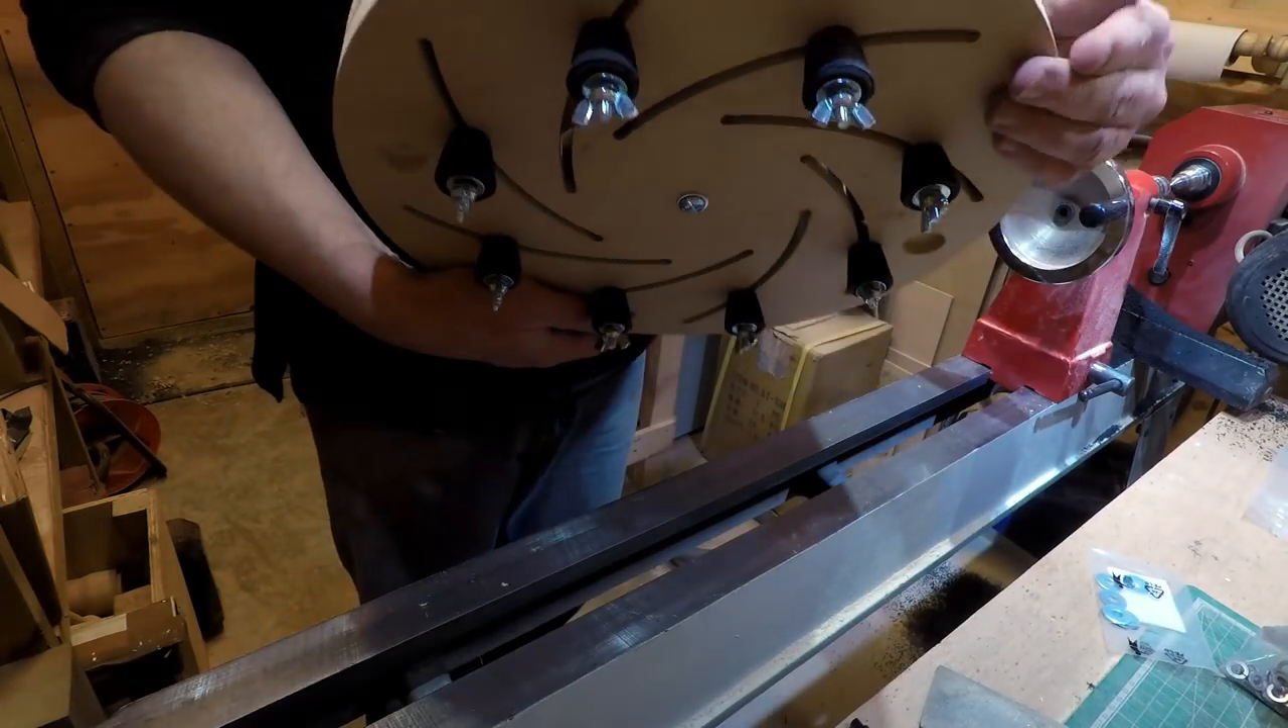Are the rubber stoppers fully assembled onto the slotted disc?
Yes.